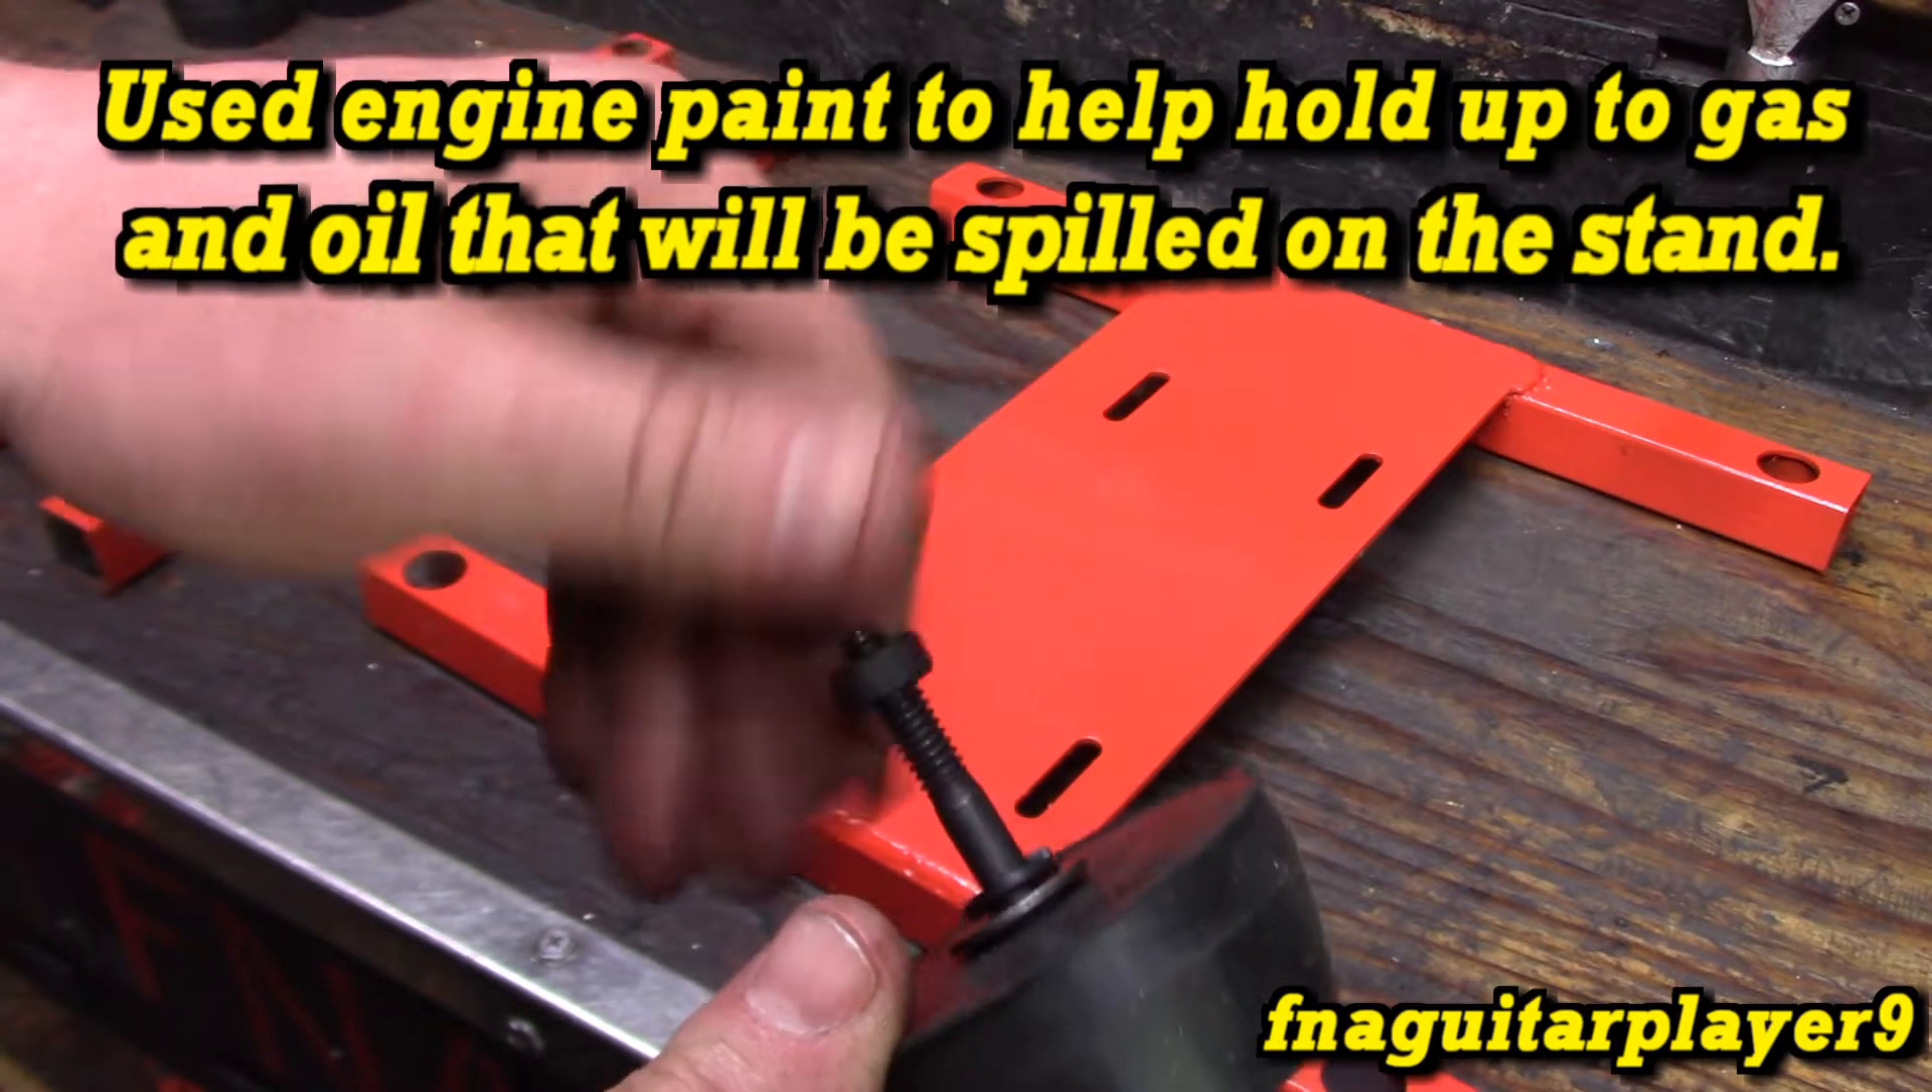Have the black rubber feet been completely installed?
No.